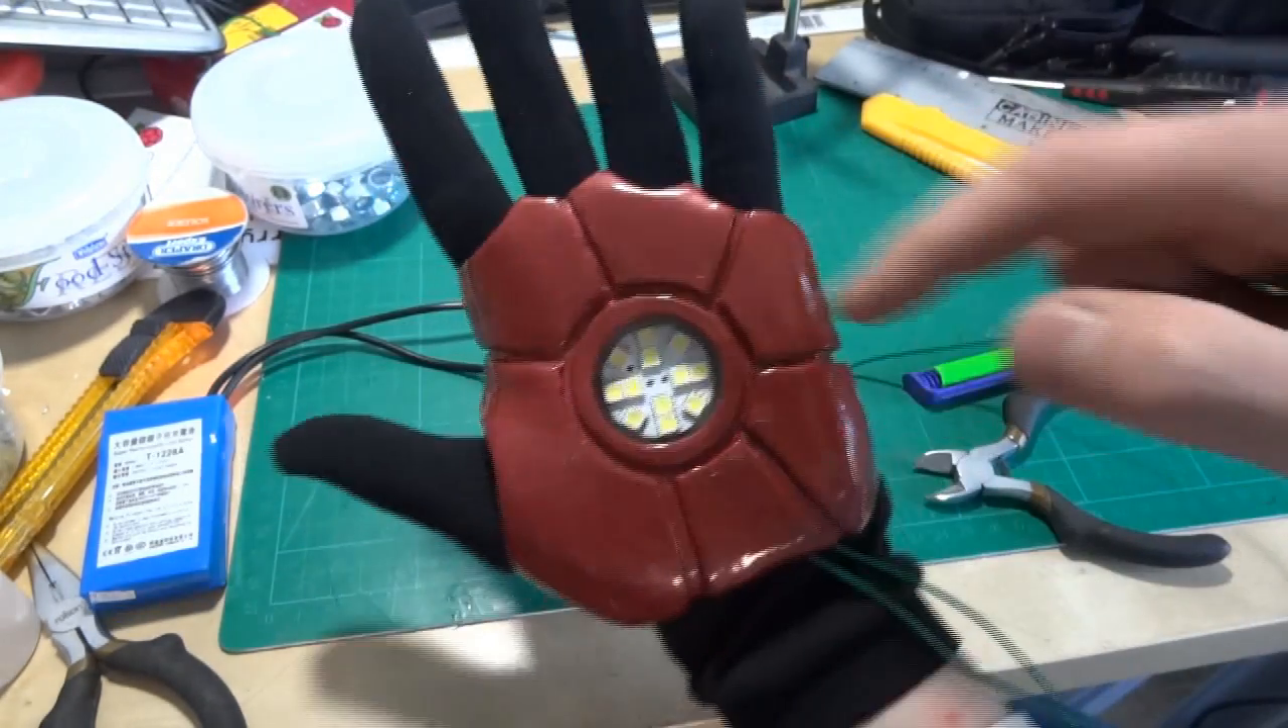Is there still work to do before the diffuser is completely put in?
Yes.